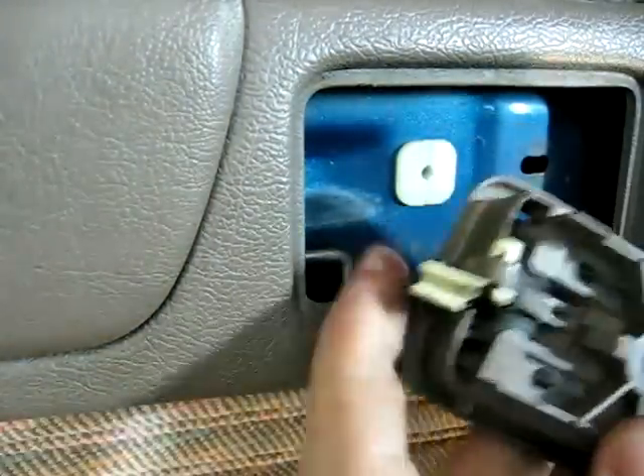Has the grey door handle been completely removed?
Yes.